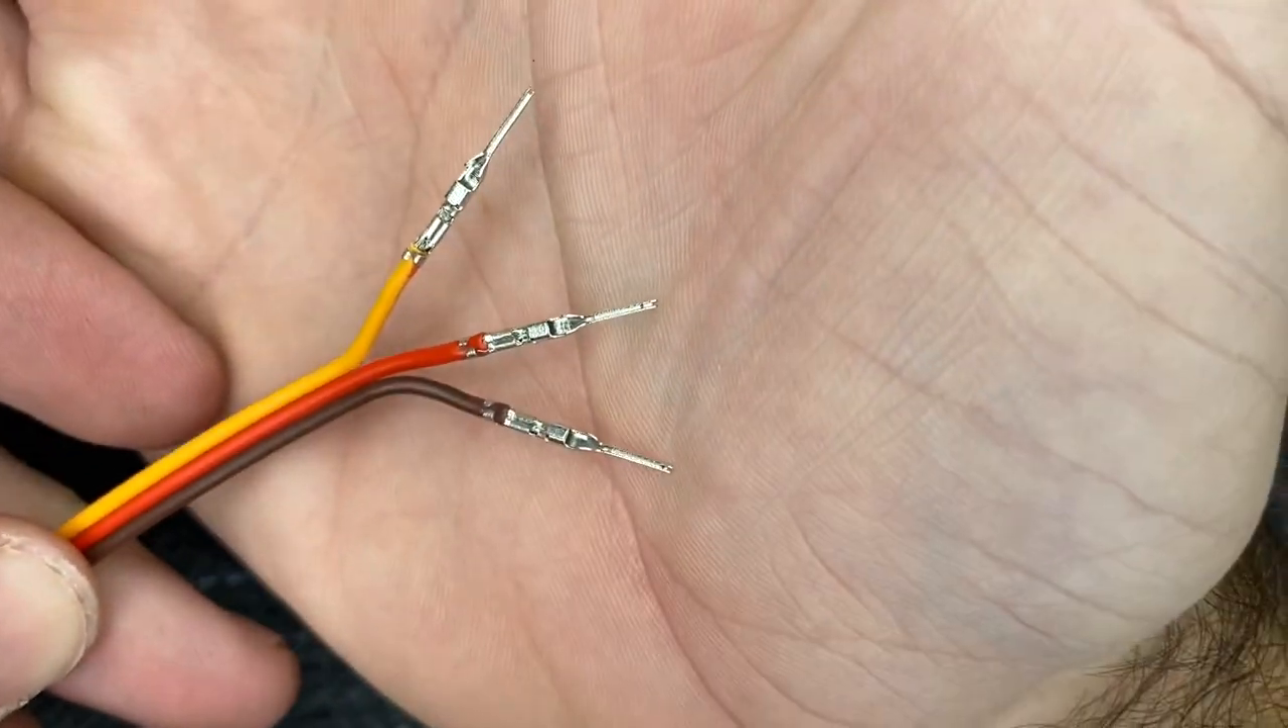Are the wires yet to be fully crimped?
No.